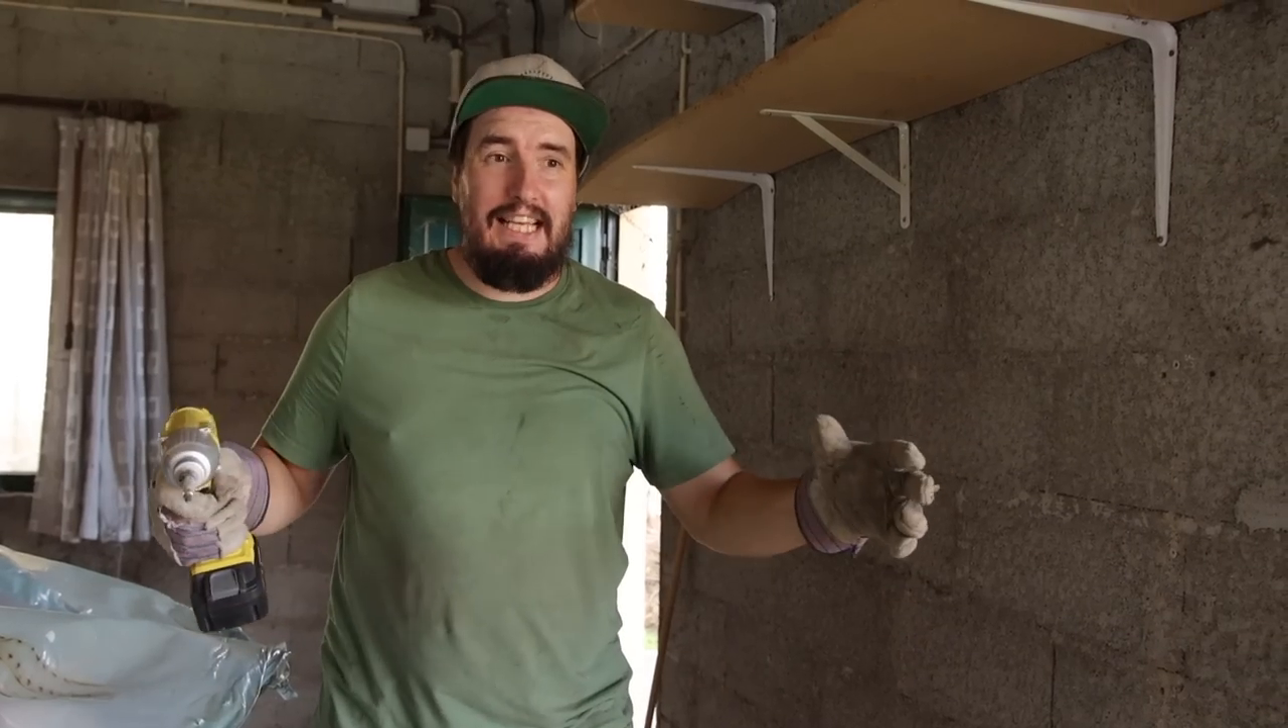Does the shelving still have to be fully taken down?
Yes.